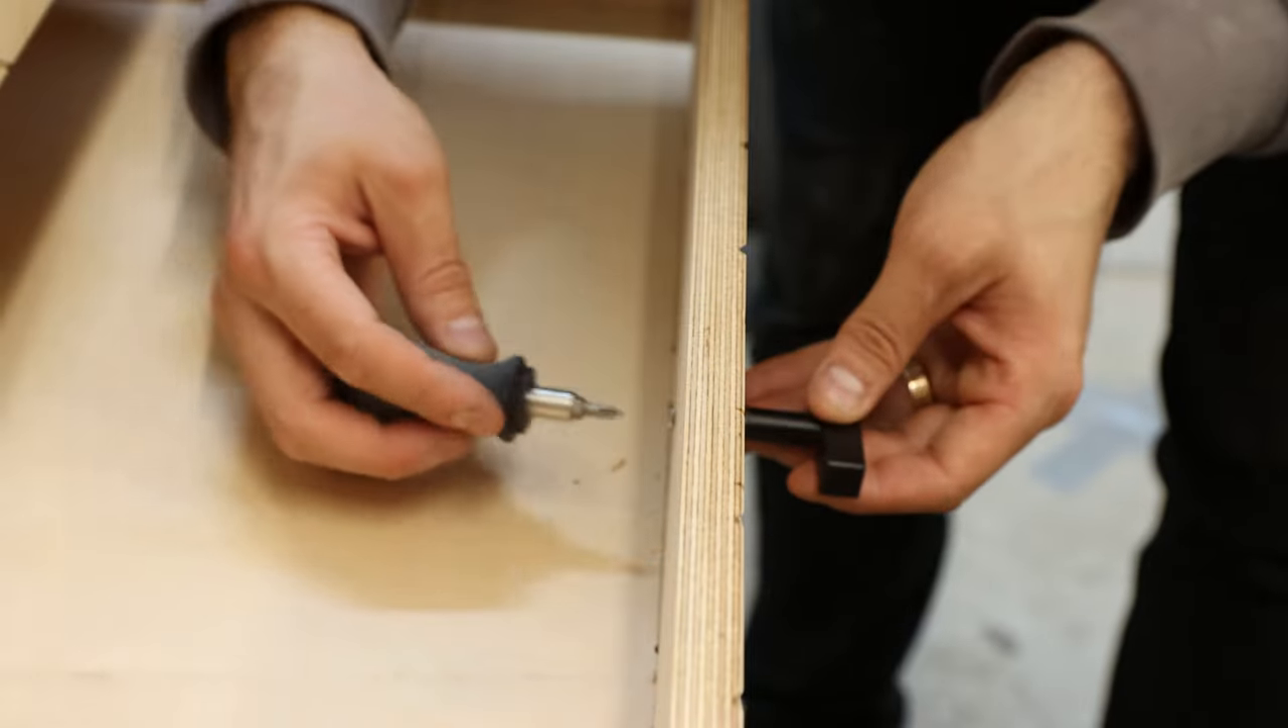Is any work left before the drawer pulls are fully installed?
Yes.